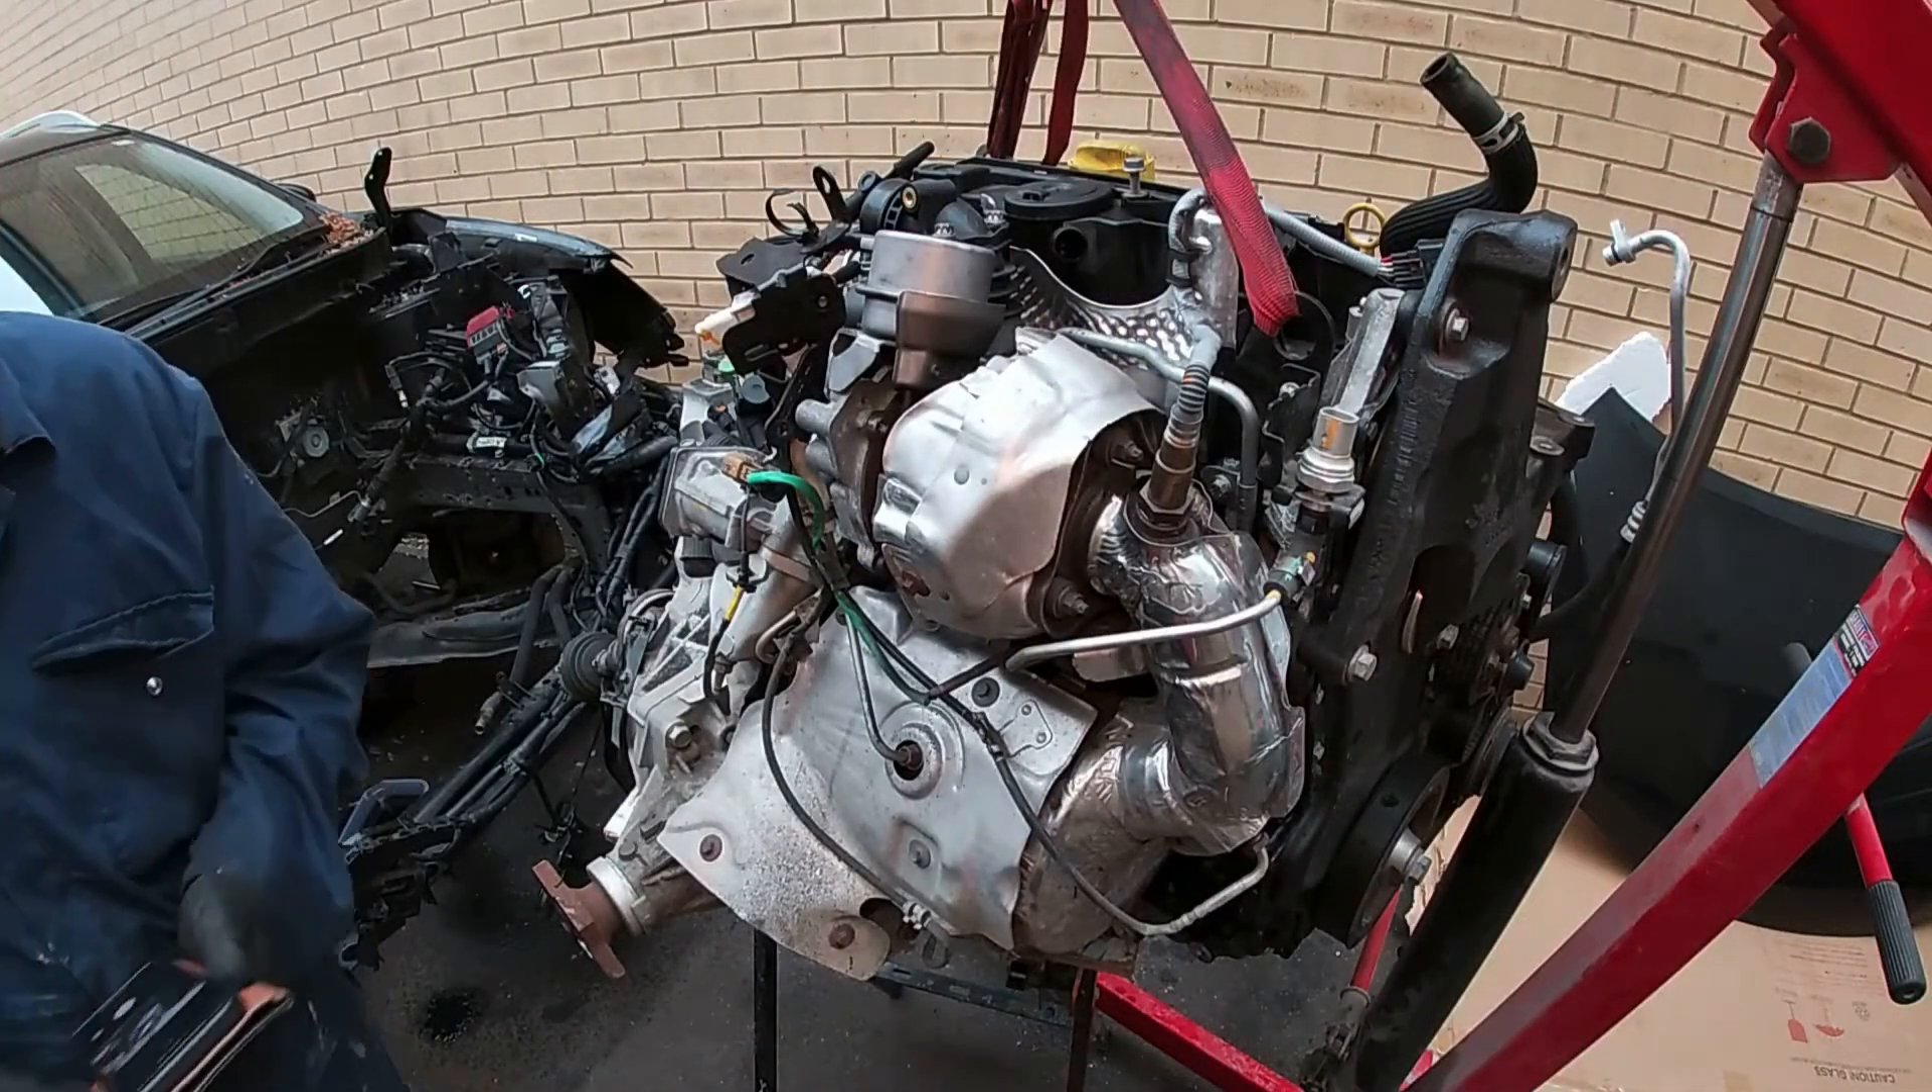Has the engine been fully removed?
Yes.